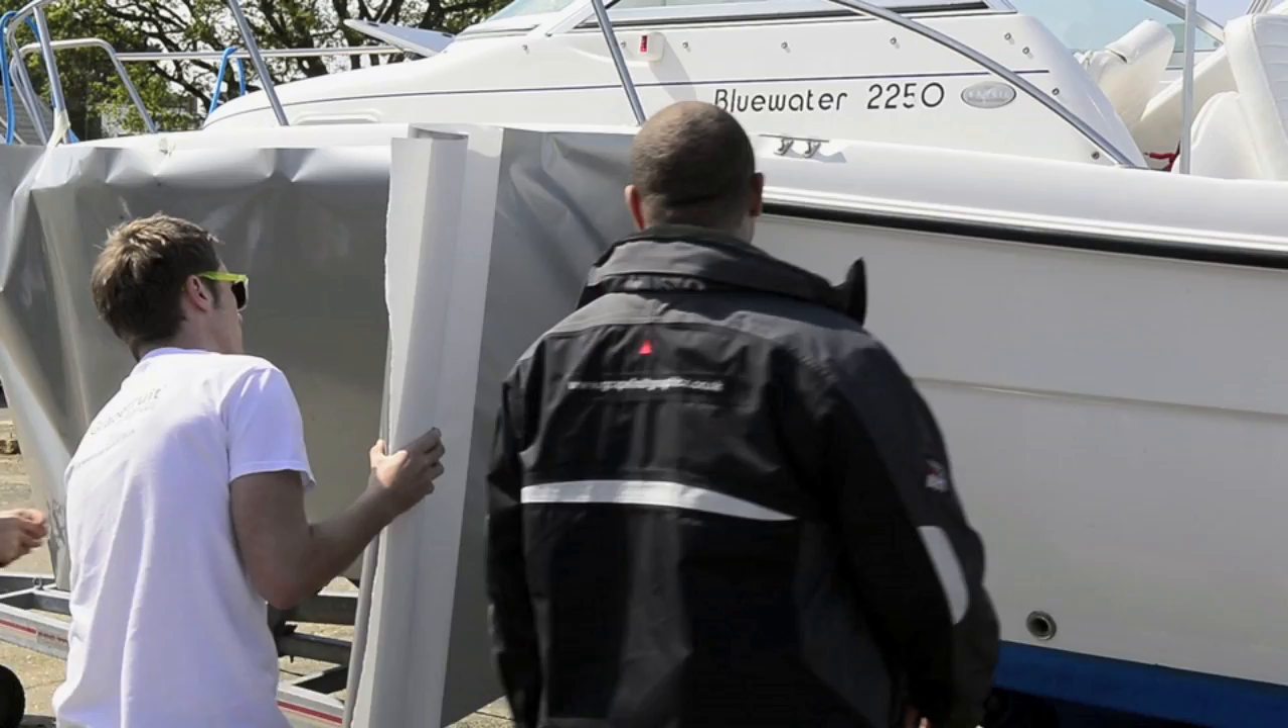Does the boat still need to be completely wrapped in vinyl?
Yes.